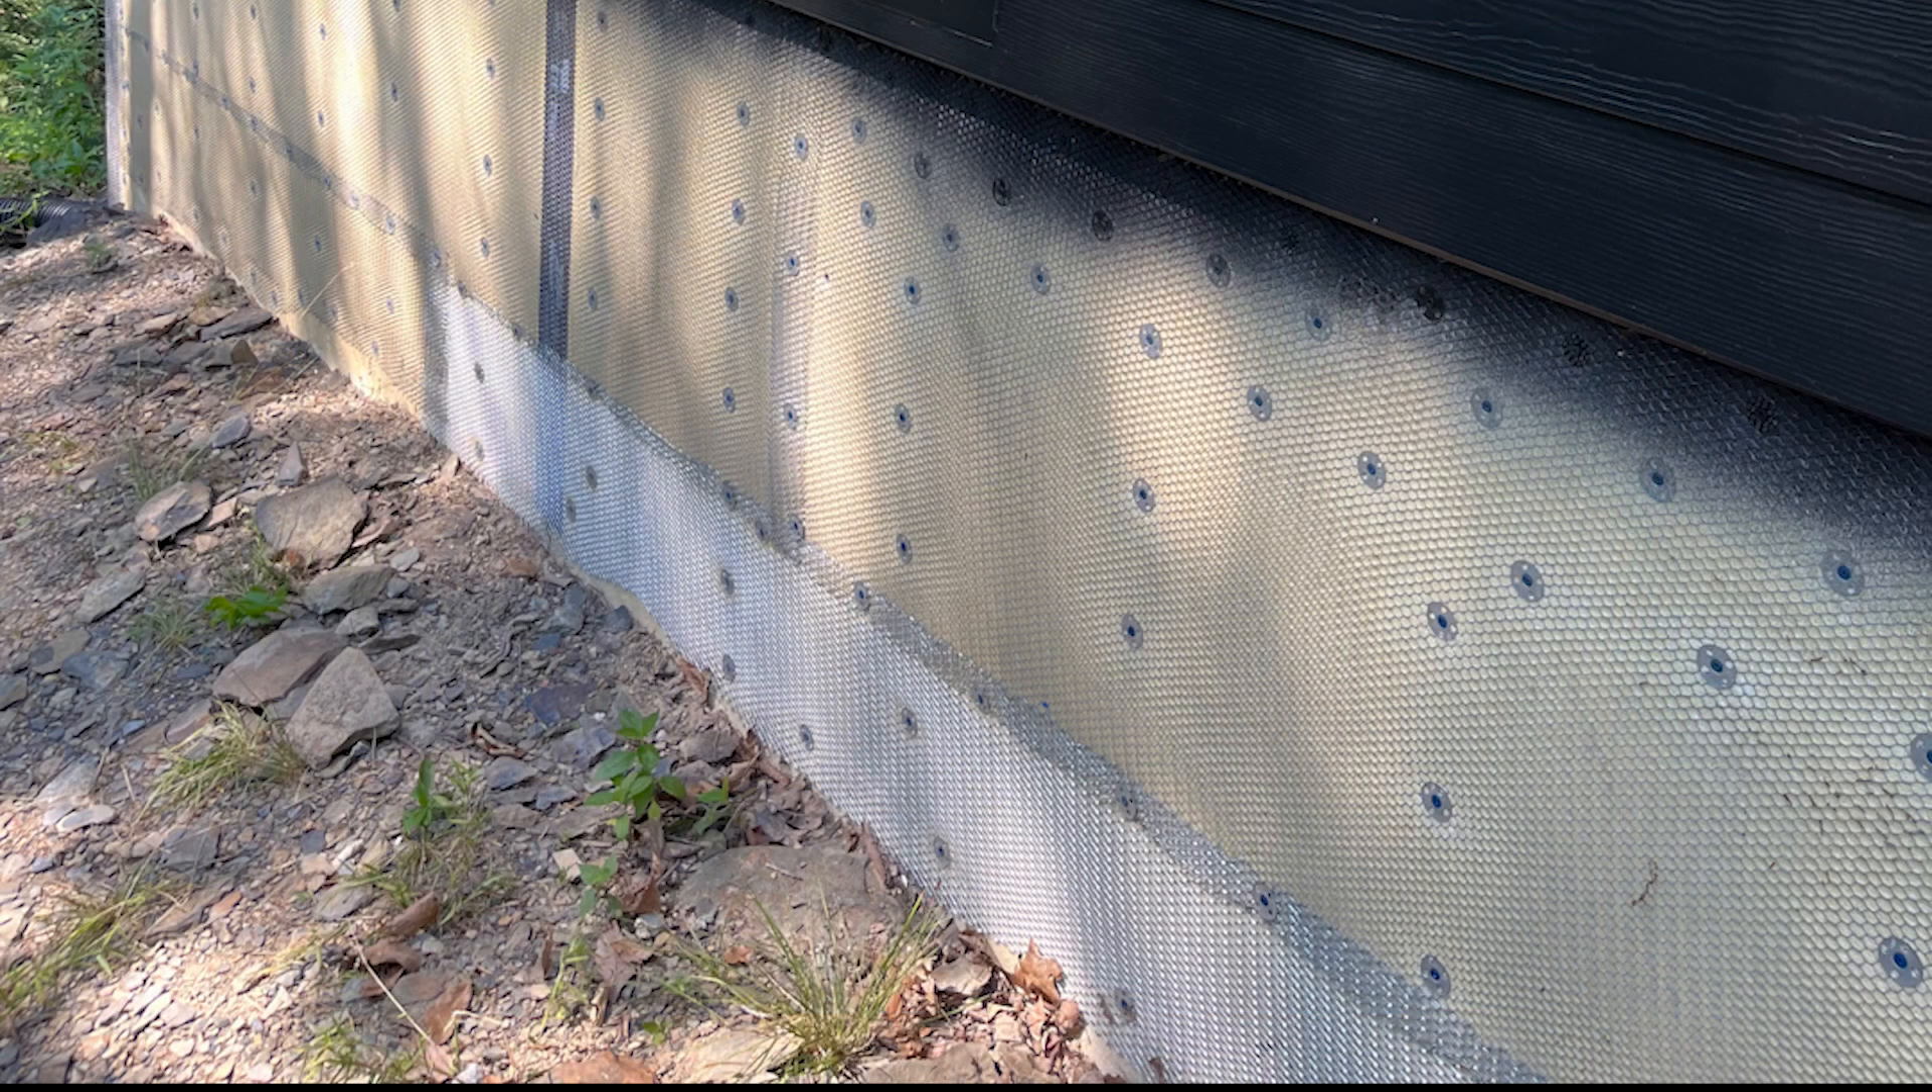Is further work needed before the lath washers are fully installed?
No.